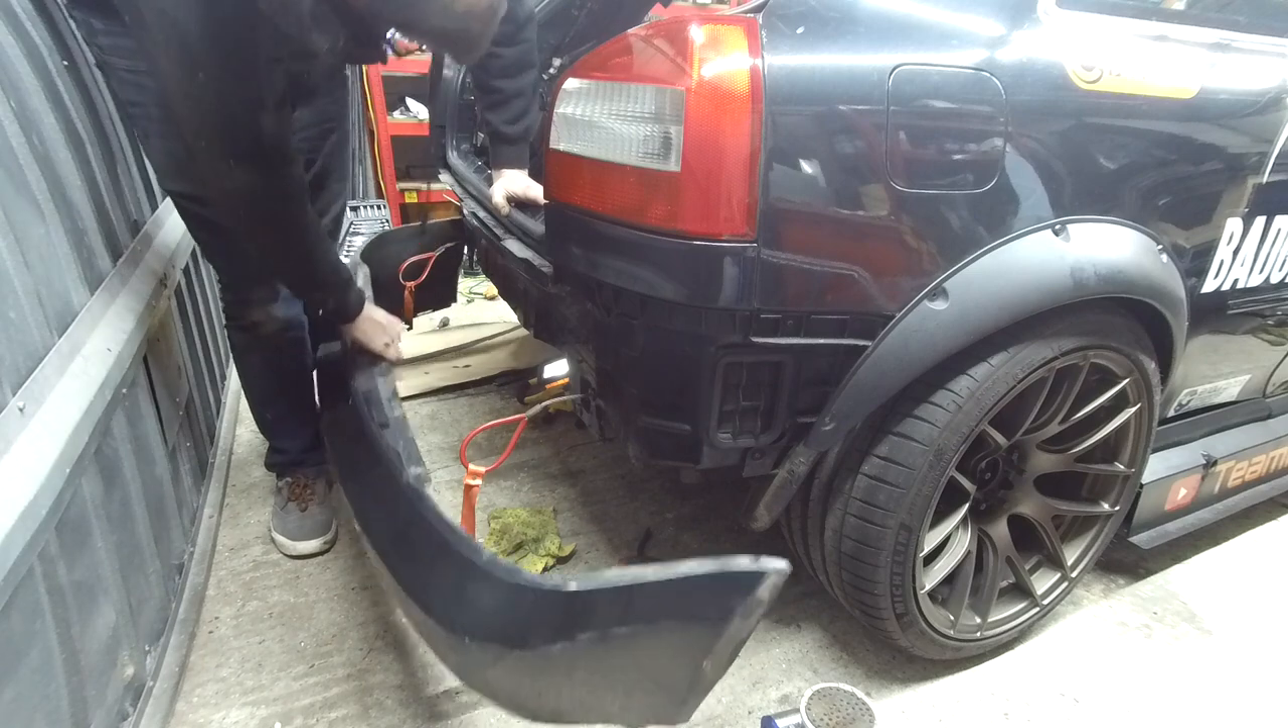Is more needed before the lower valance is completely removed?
No.